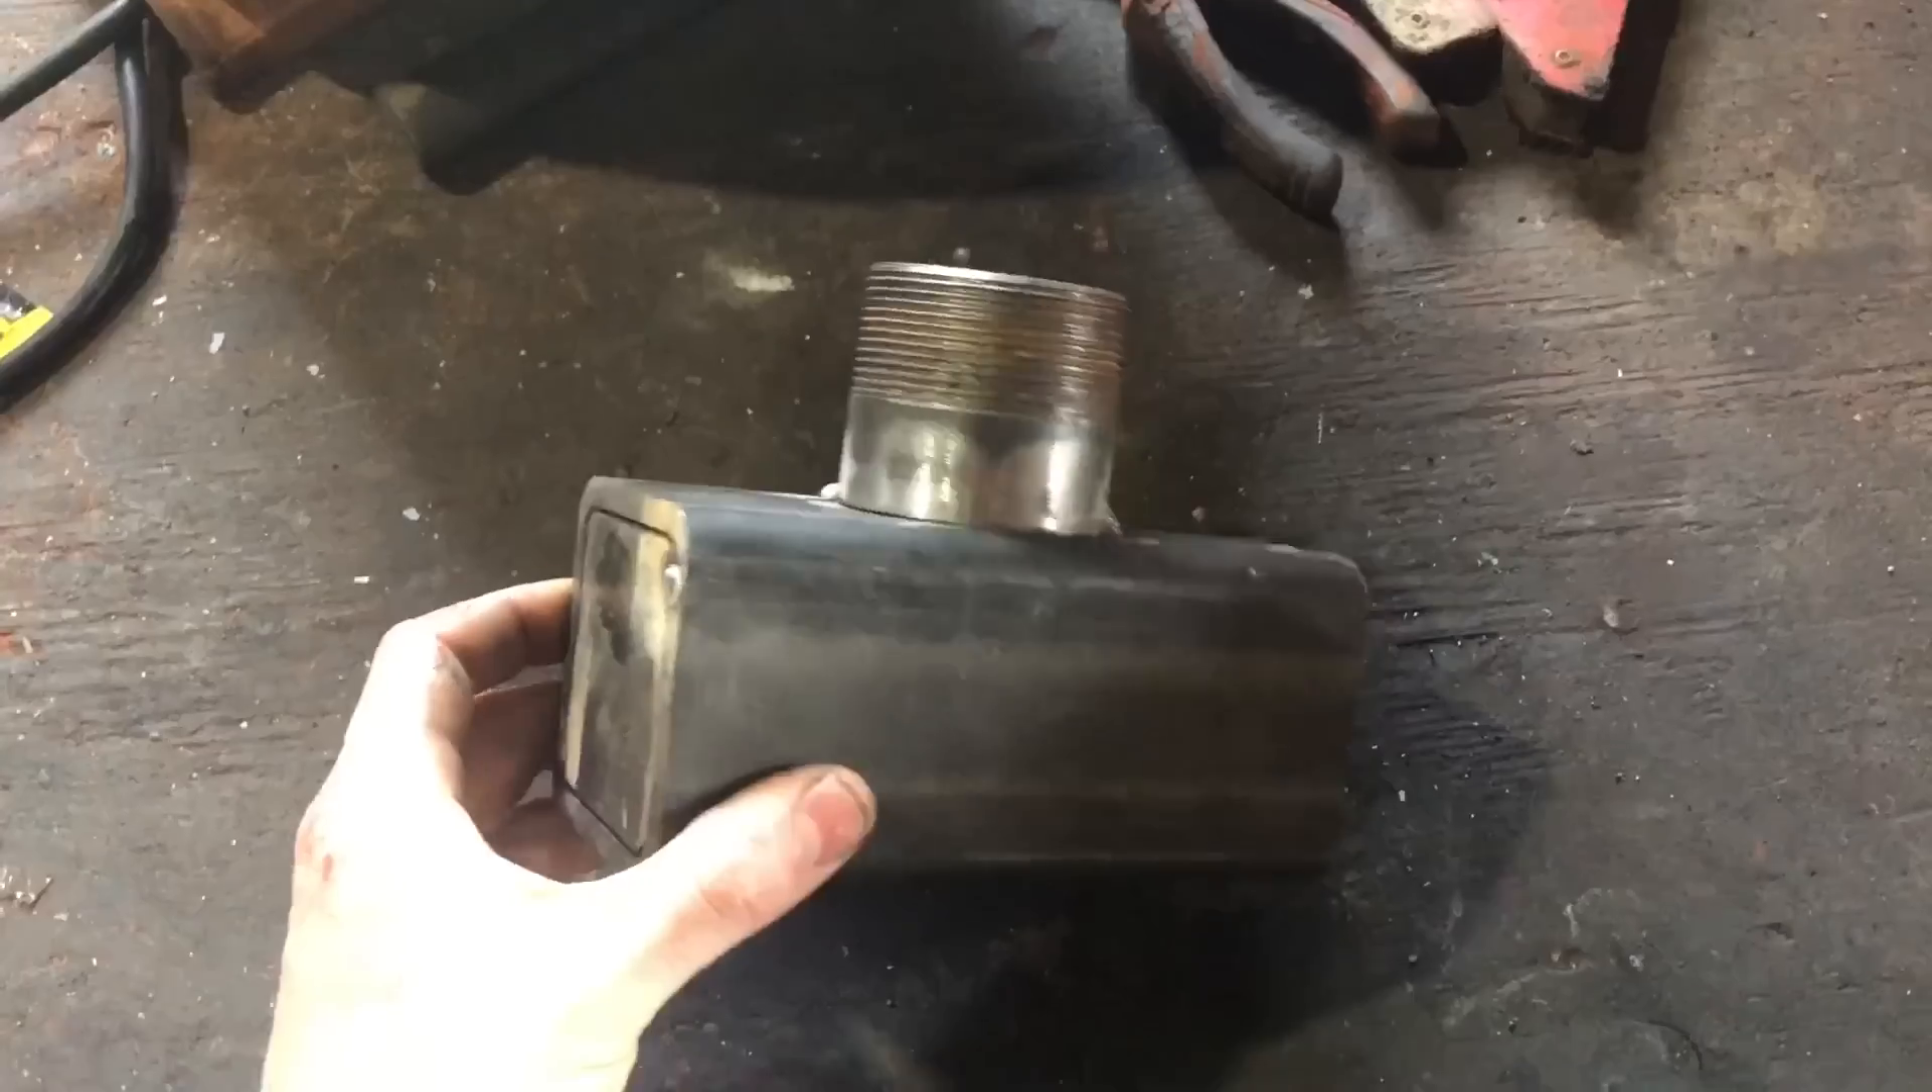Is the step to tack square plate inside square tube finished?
Yes.